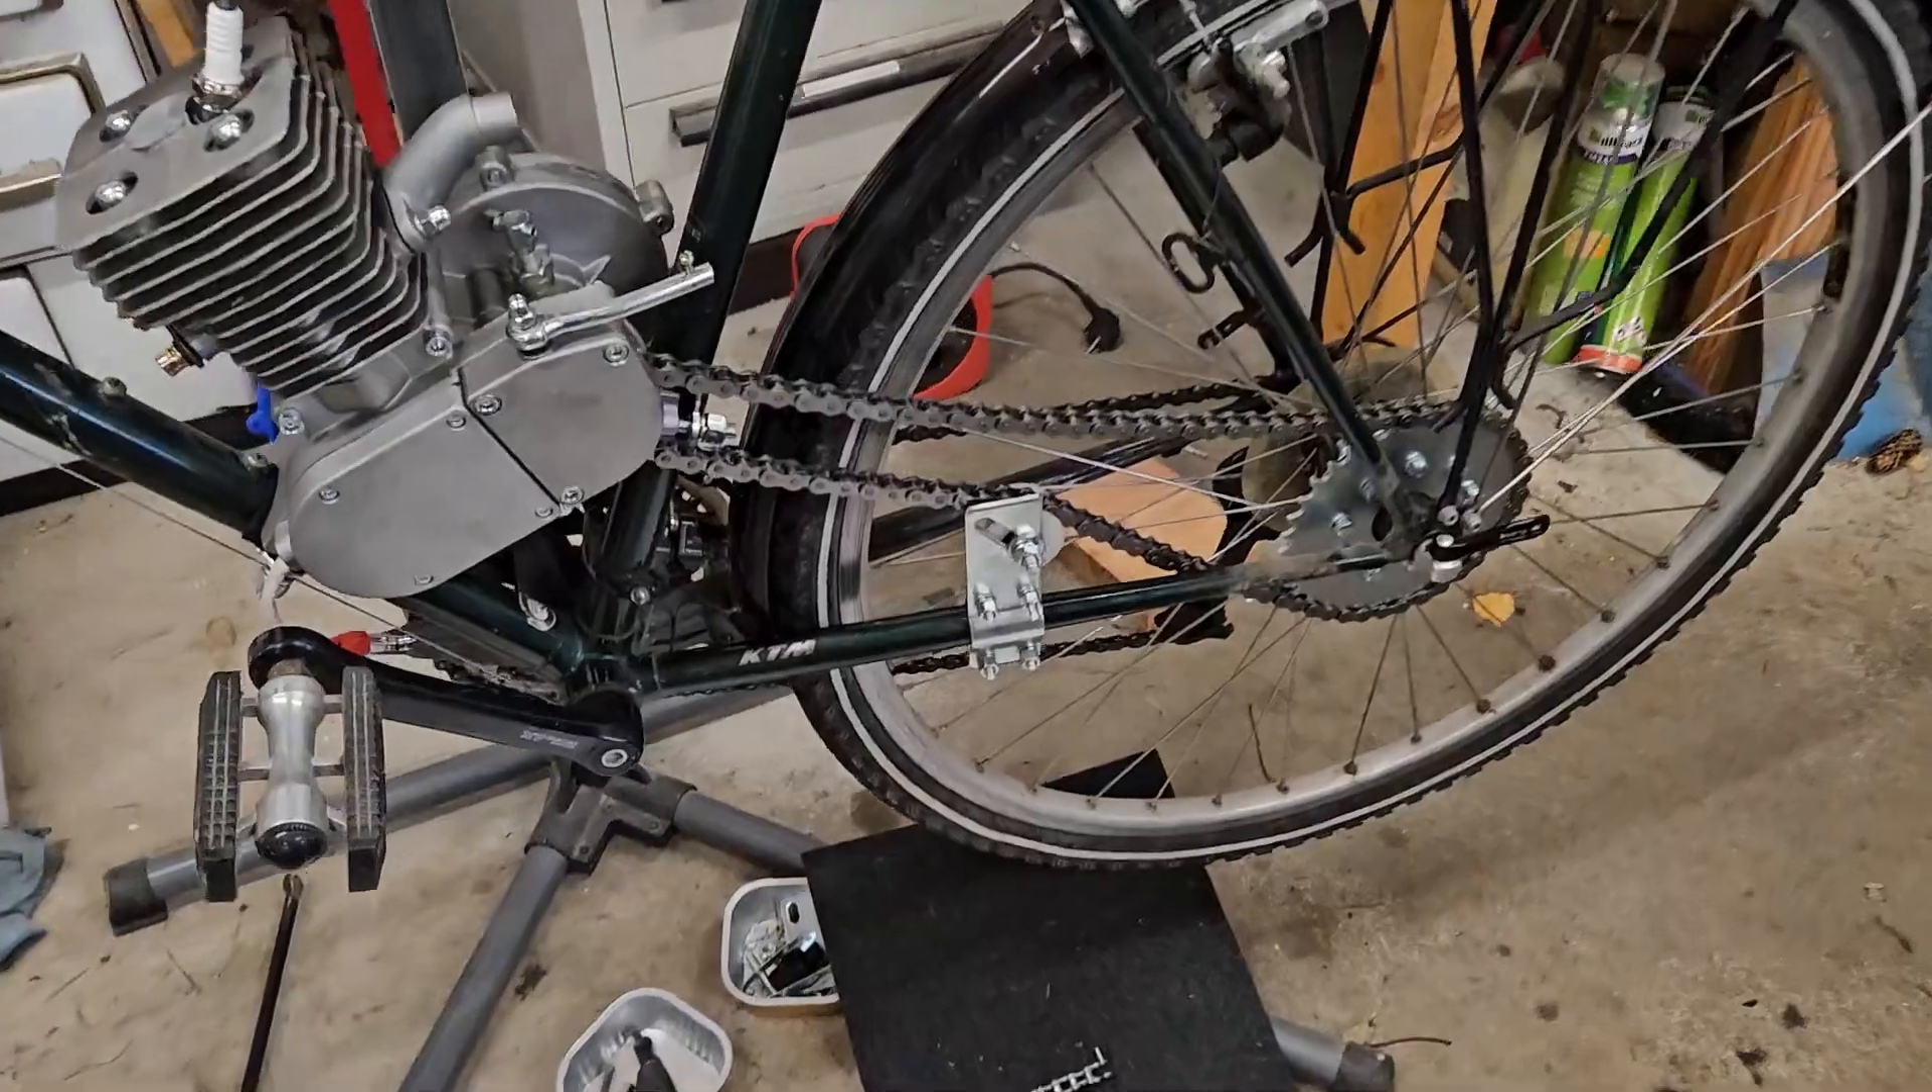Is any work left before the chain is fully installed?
No.